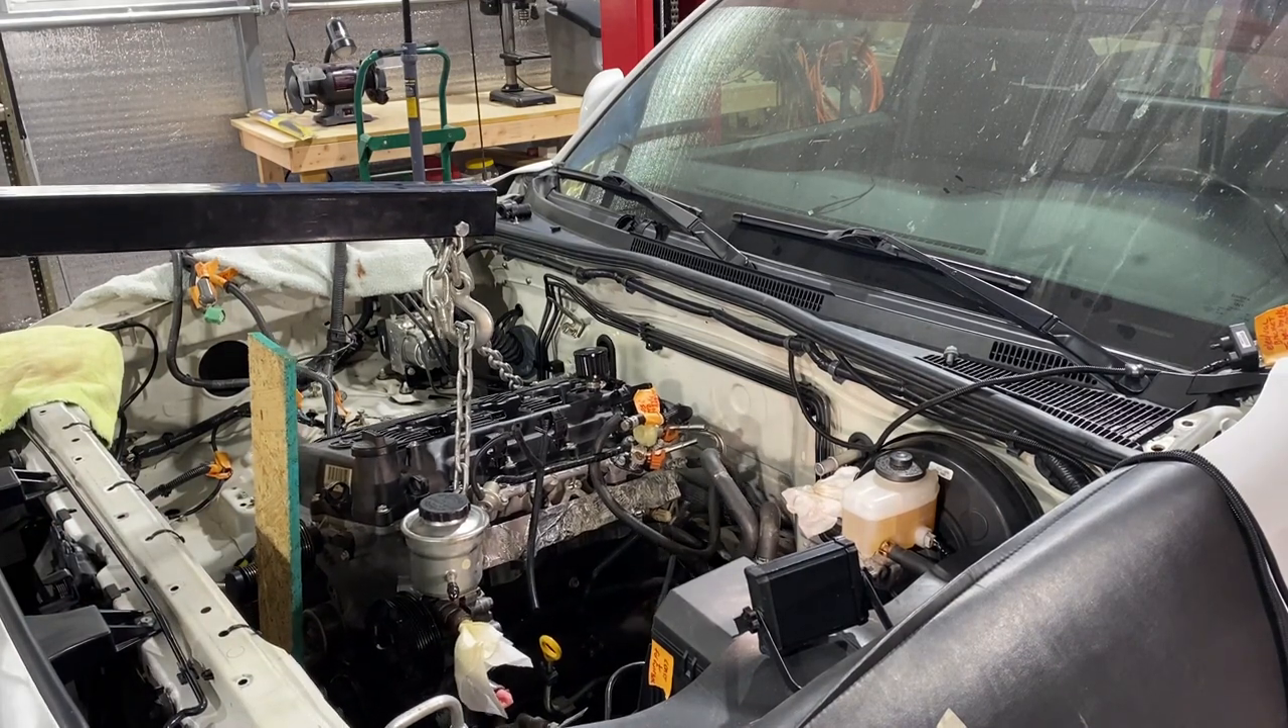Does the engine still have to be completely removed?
Yes.